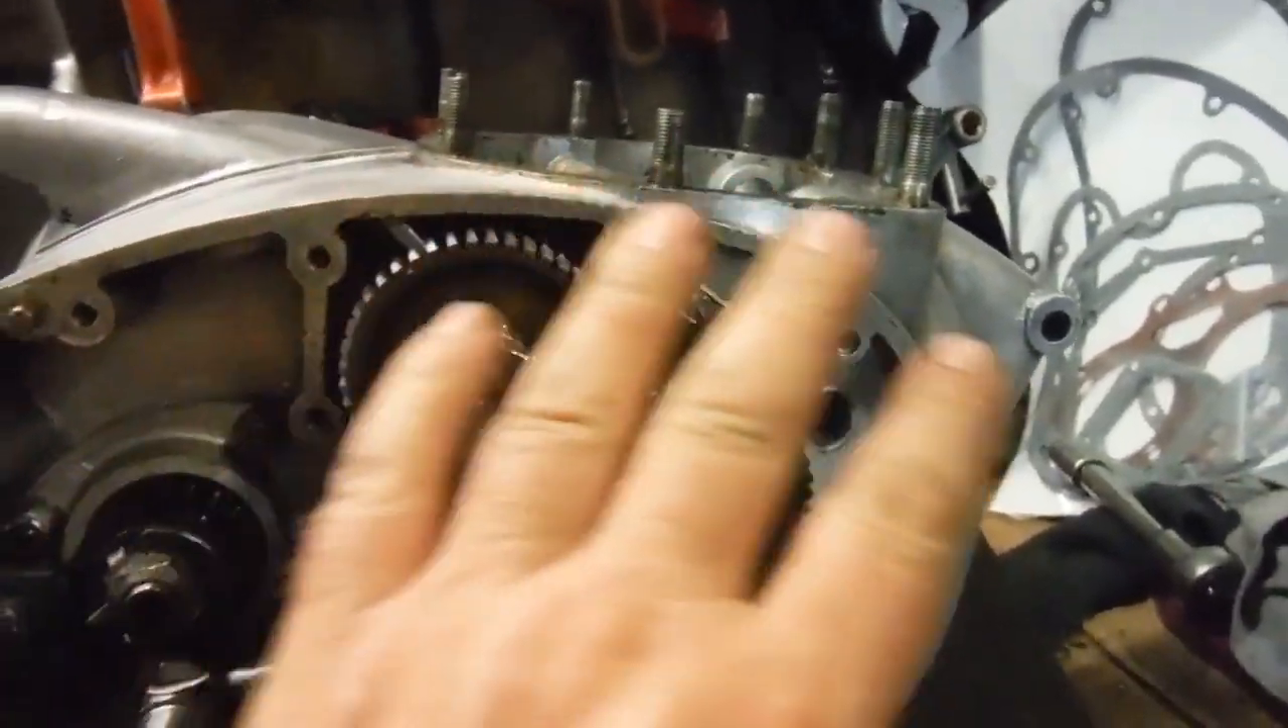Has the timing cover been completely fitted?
No.